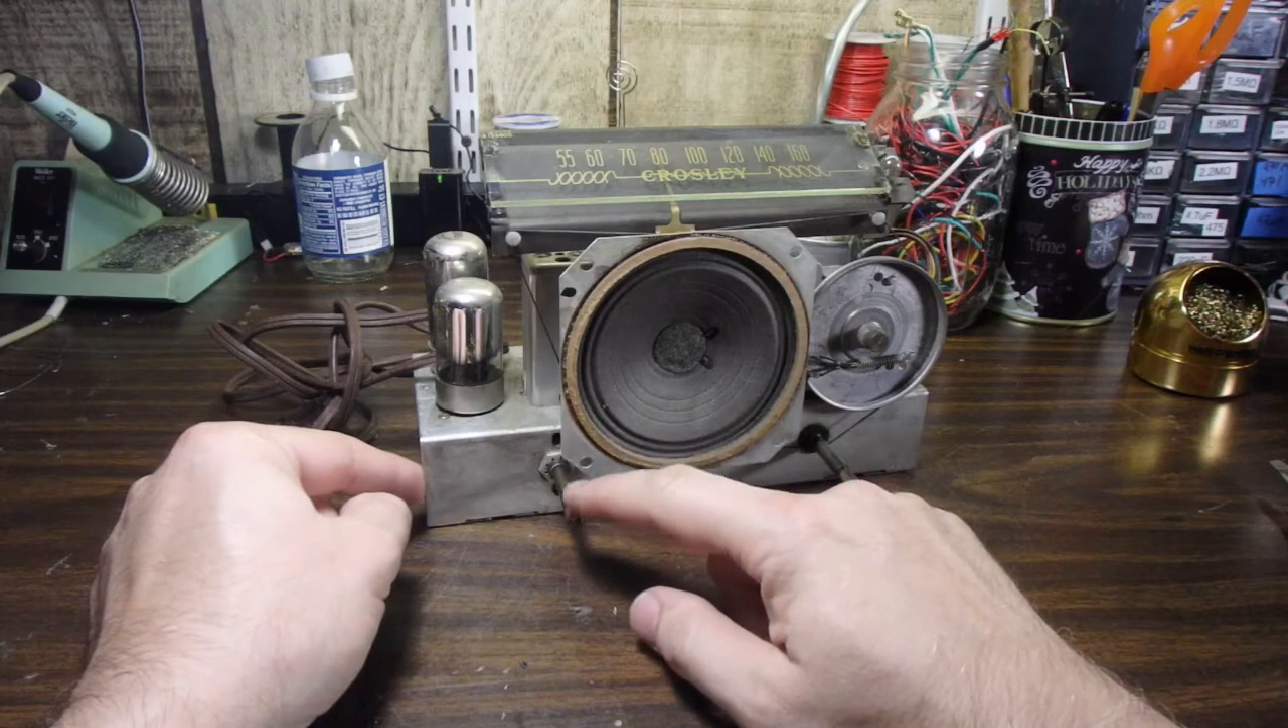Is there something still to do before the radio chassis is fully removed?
No.